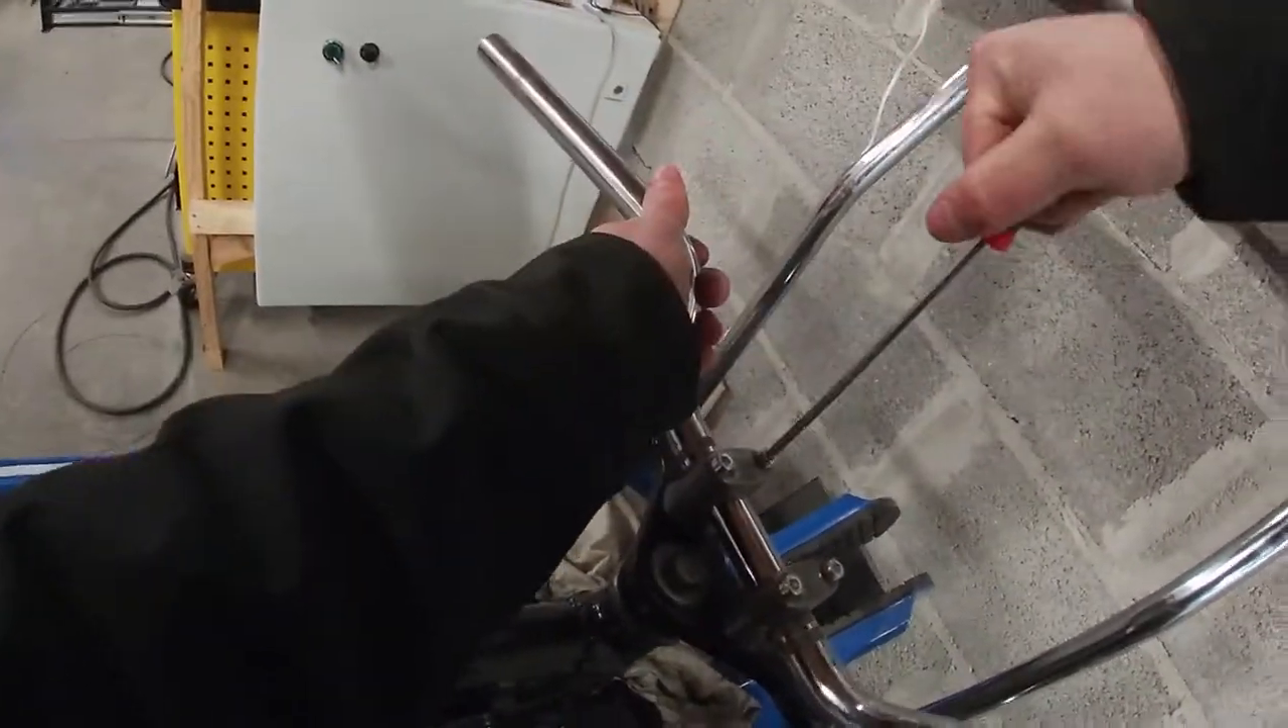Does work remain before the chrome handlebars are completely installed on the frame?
Yes.